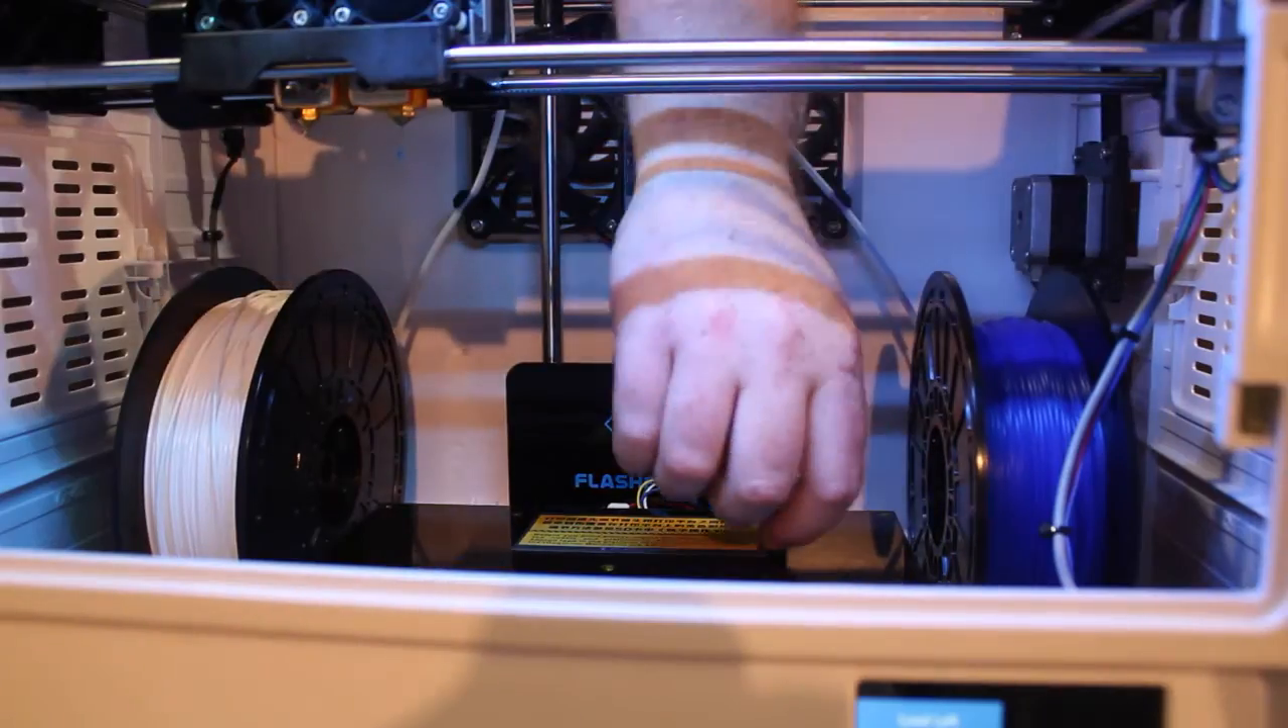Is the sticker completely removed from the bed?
No.